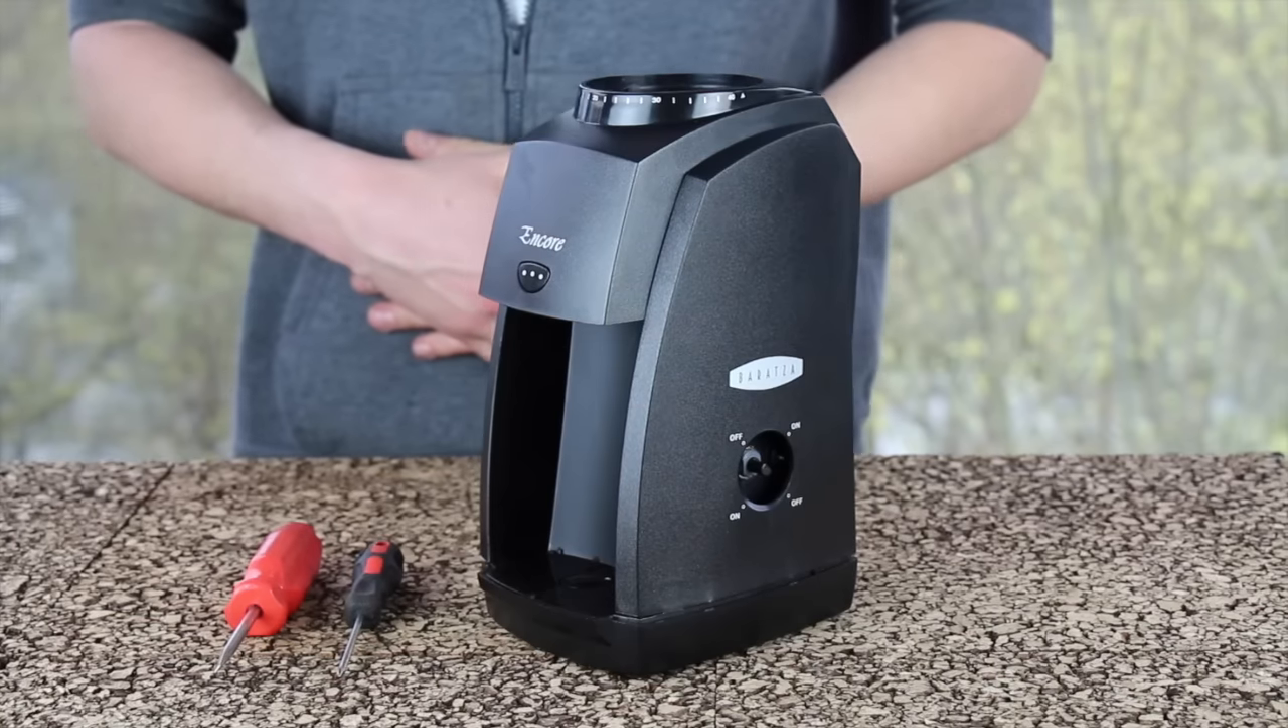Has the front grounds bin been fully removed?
Yes.